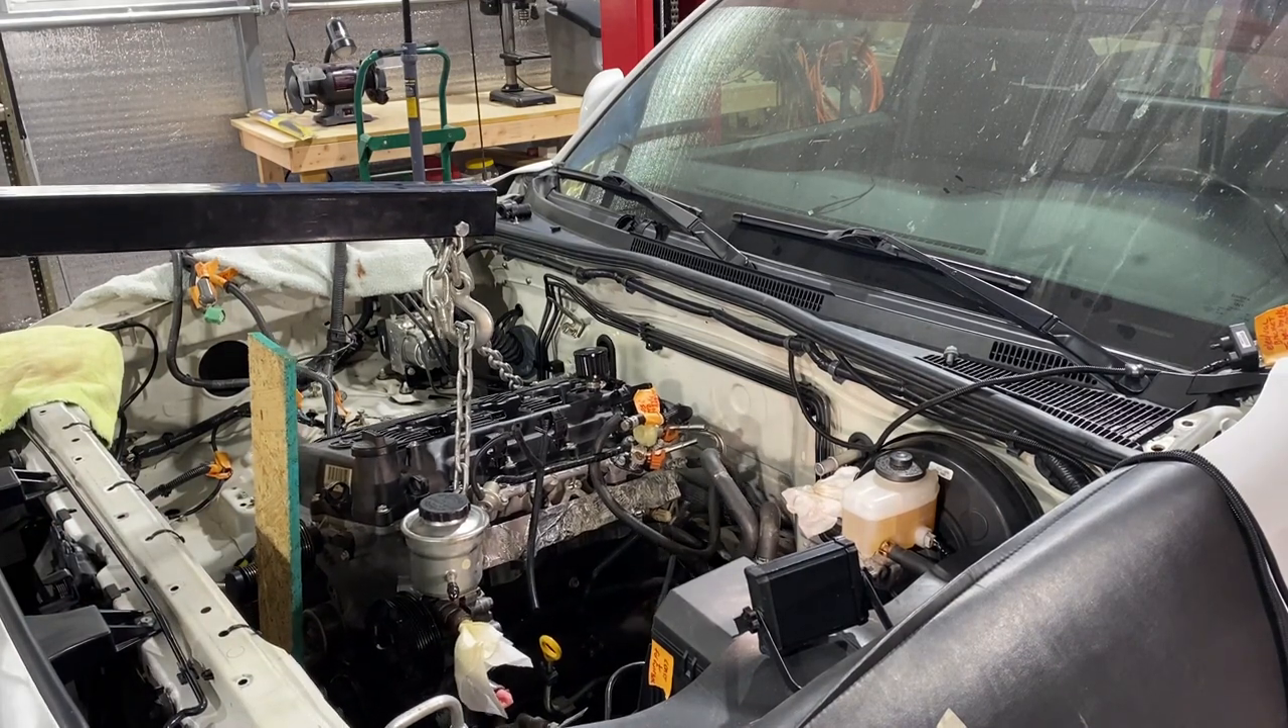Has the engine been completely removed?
No.